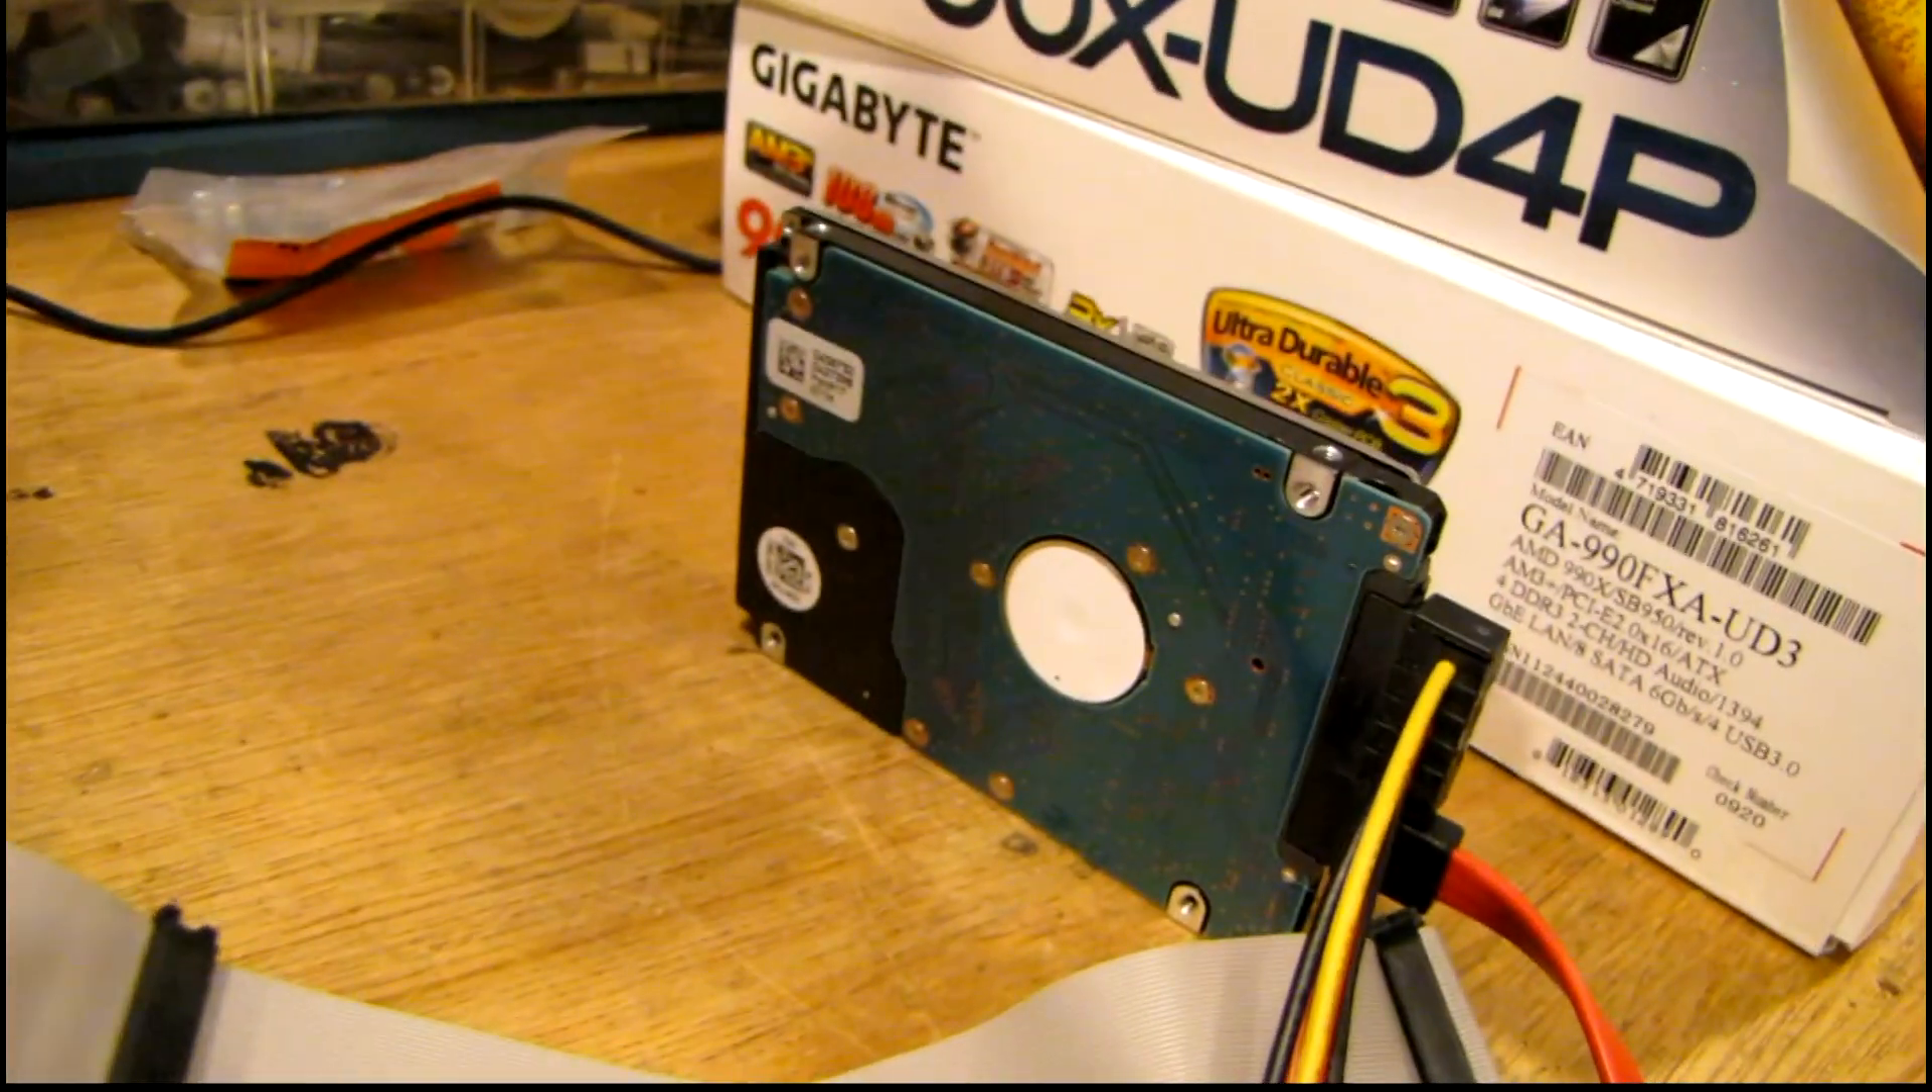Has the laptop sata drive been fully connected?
Yes.